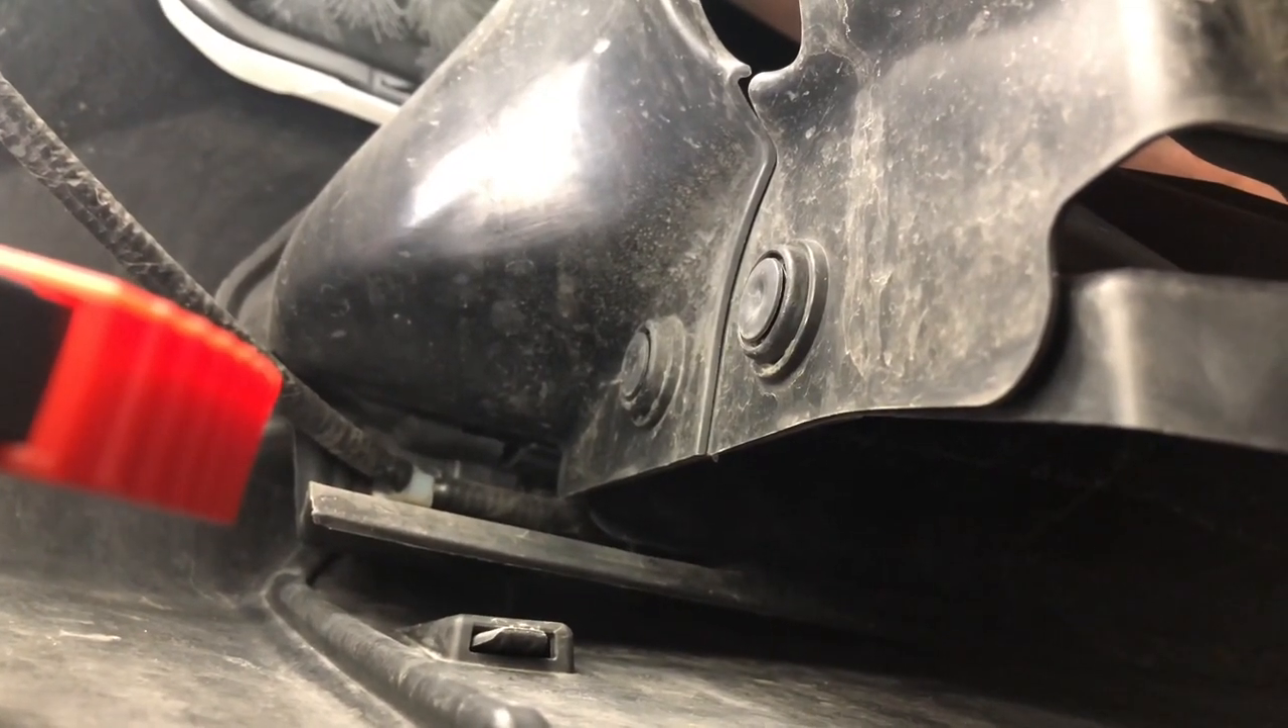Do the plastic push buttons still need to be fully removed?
Yes.